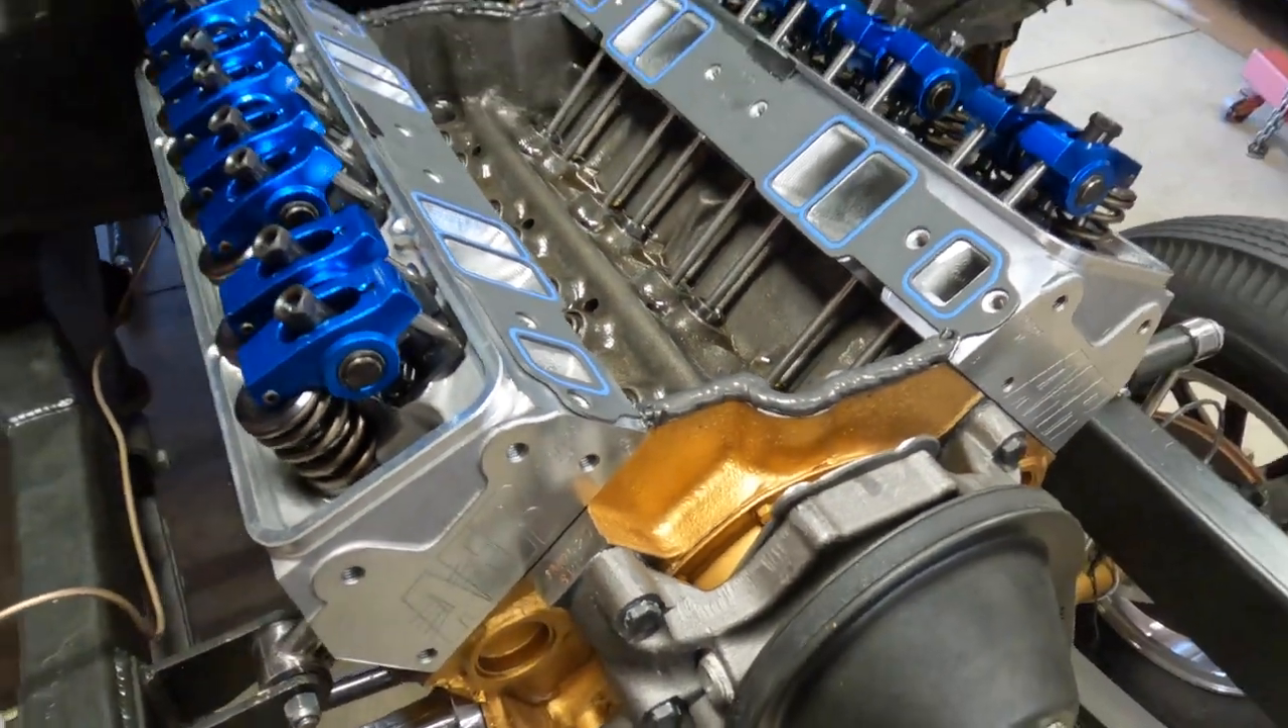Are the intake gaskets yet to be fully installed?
No.